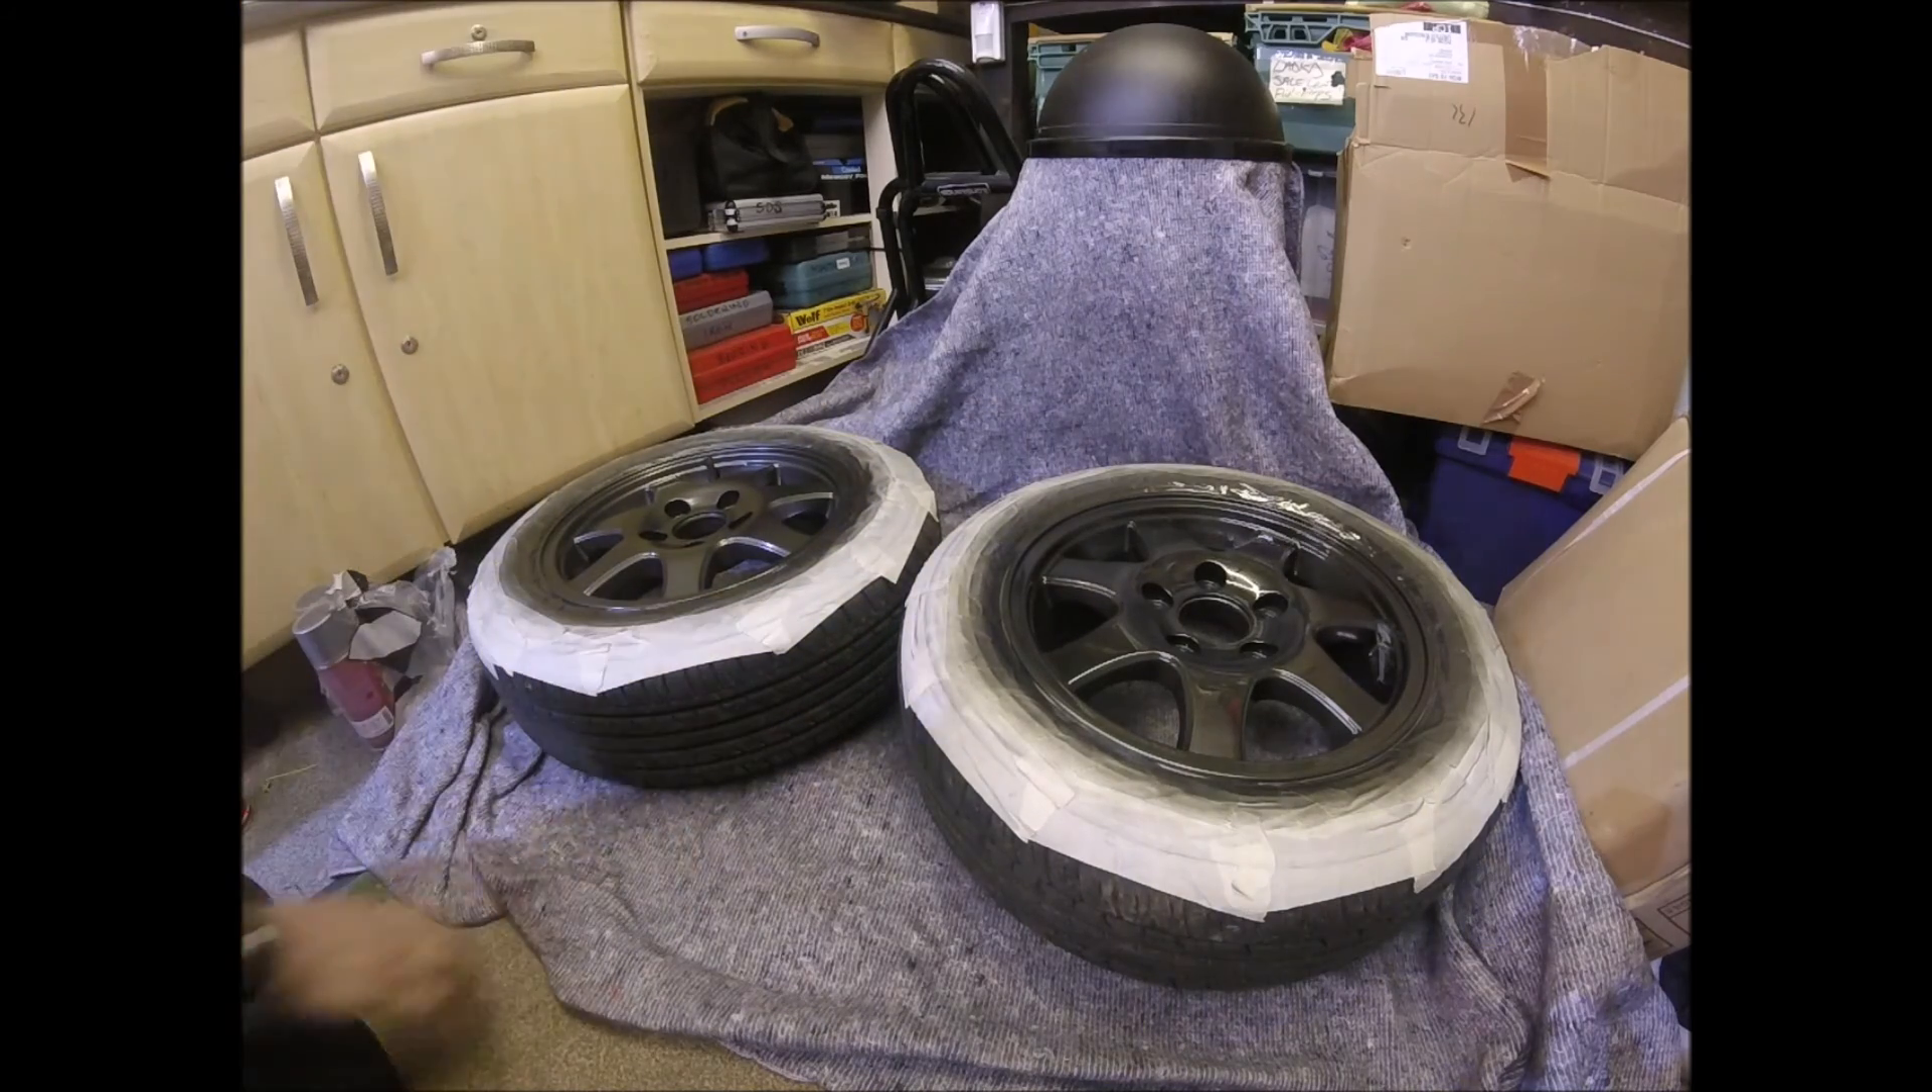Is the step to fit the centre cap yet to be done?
Yes.